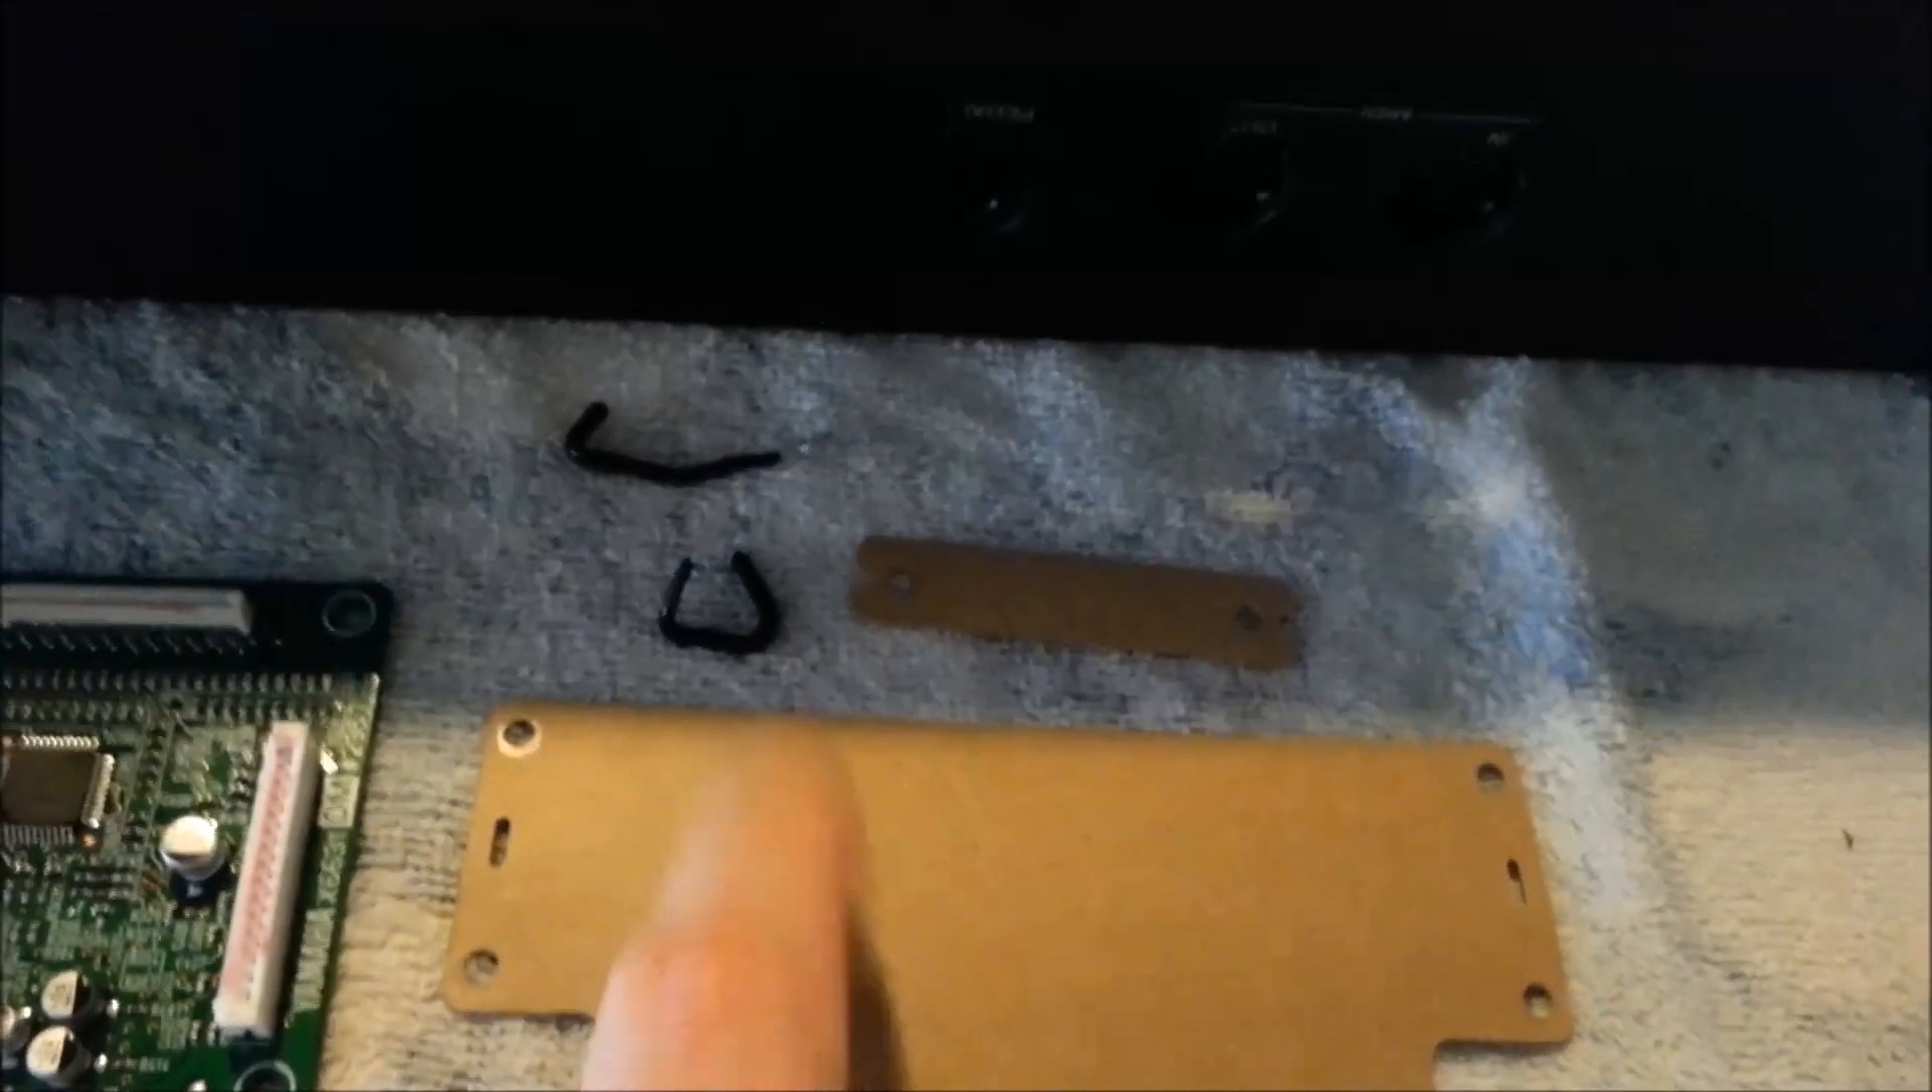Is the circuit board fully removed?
Yes.